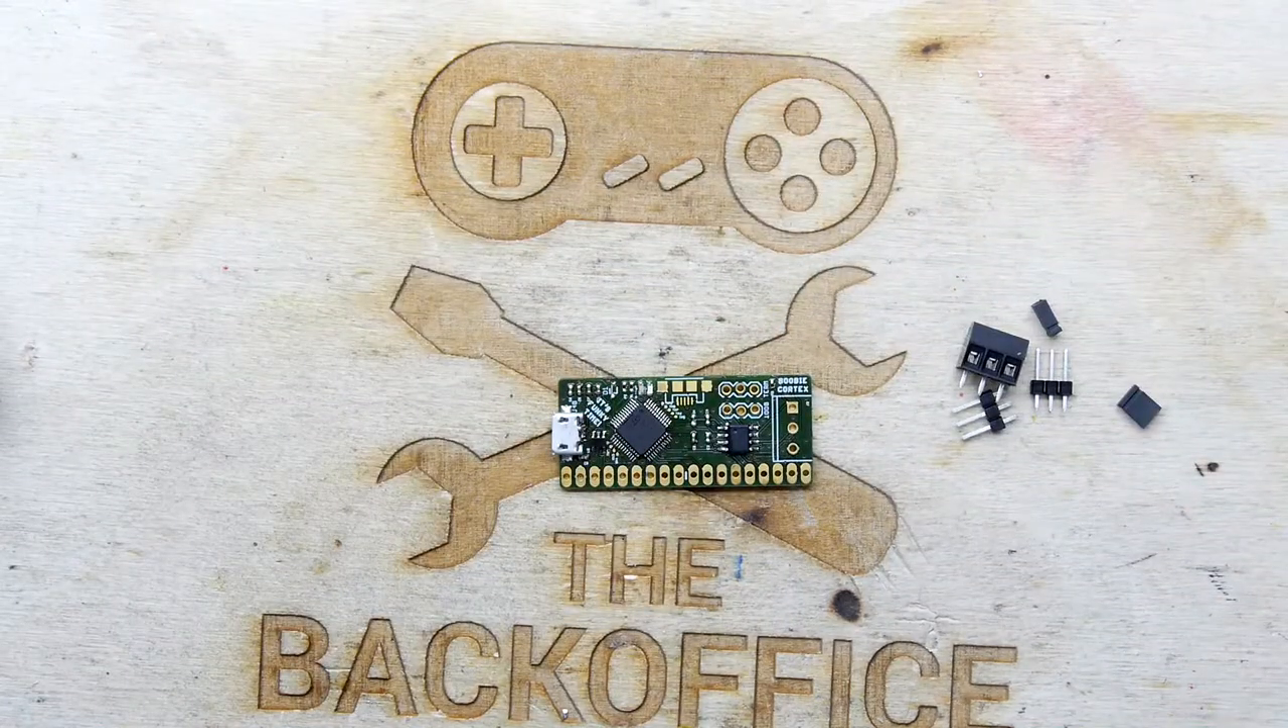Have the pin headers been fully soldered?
No.